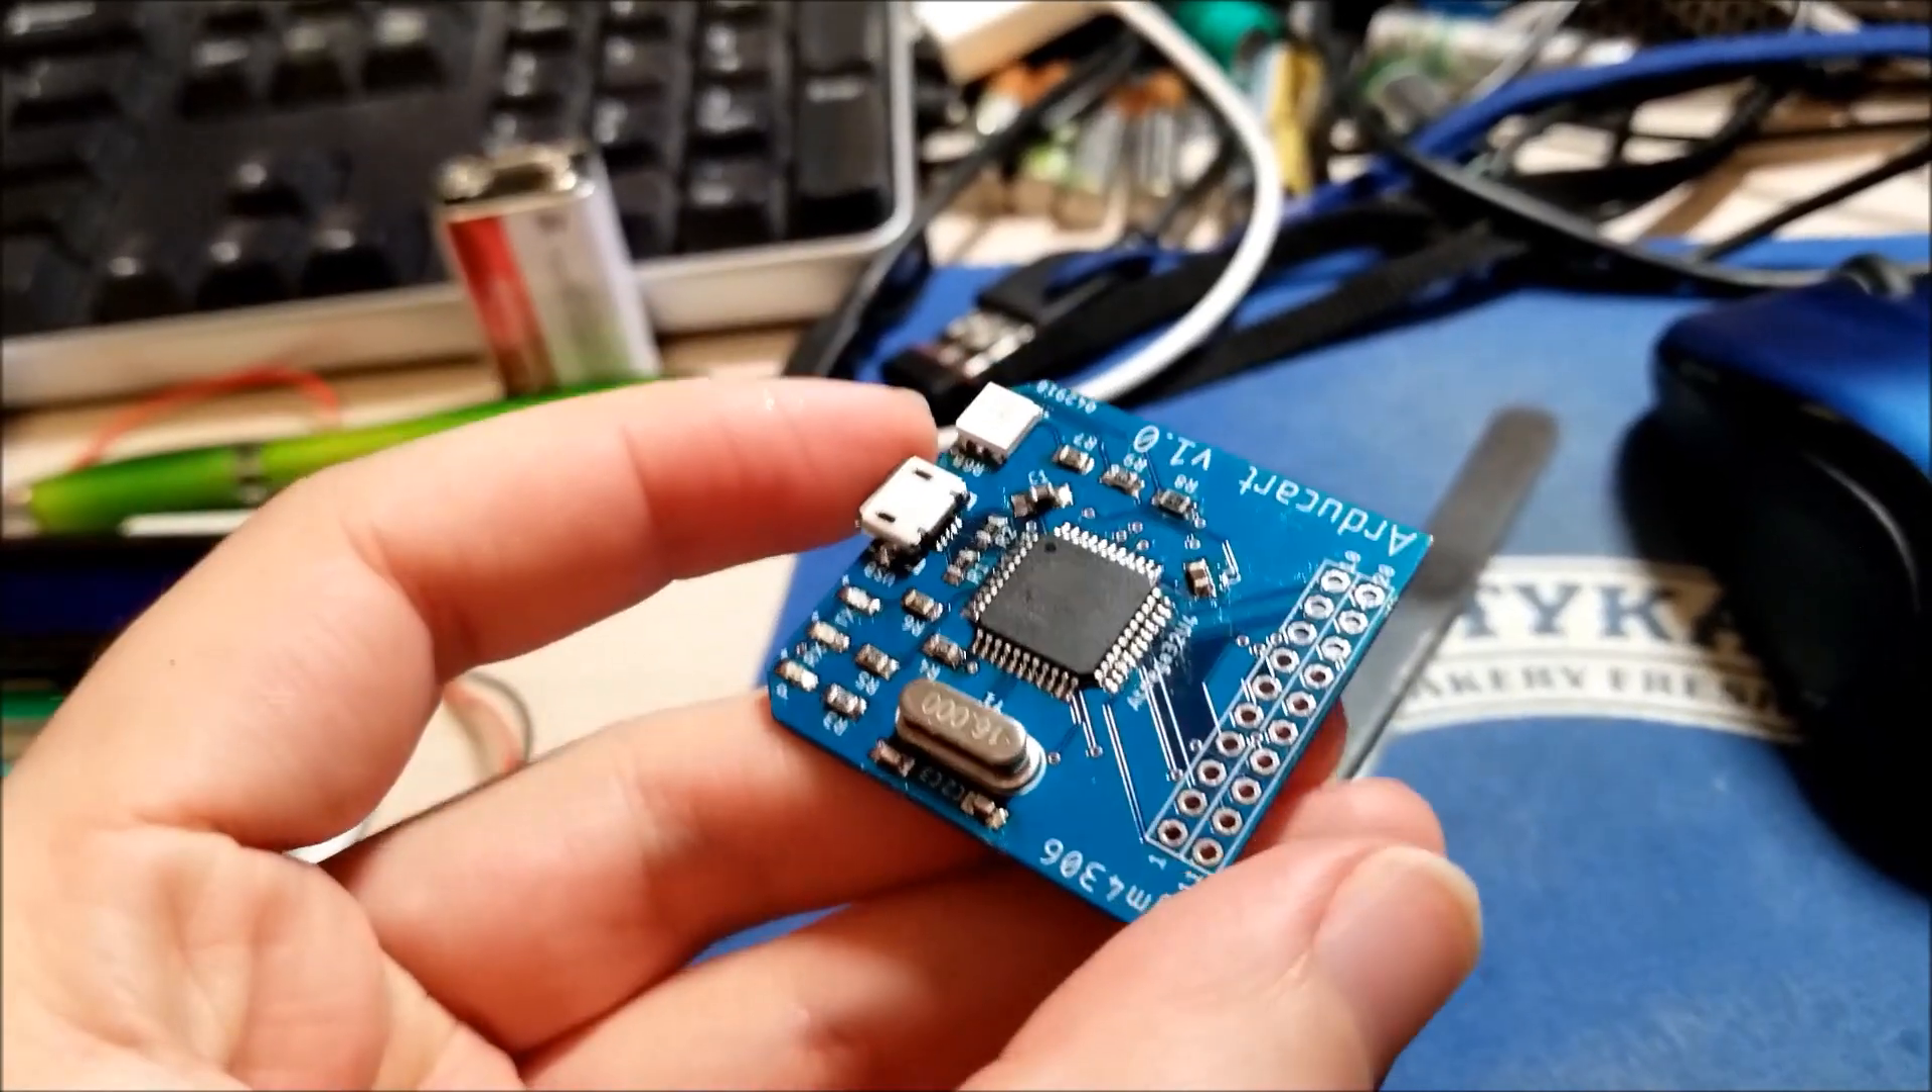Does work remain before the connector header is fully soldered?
Yes.